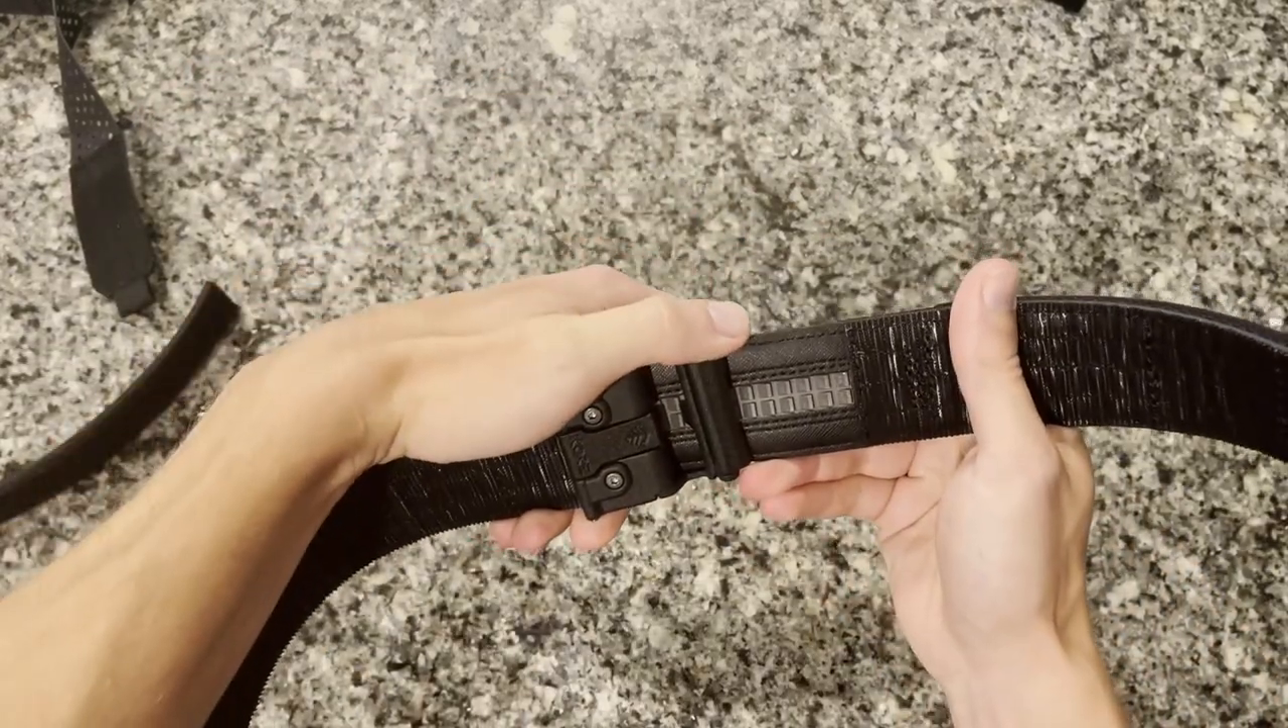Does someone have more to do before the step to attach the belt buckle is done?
No.